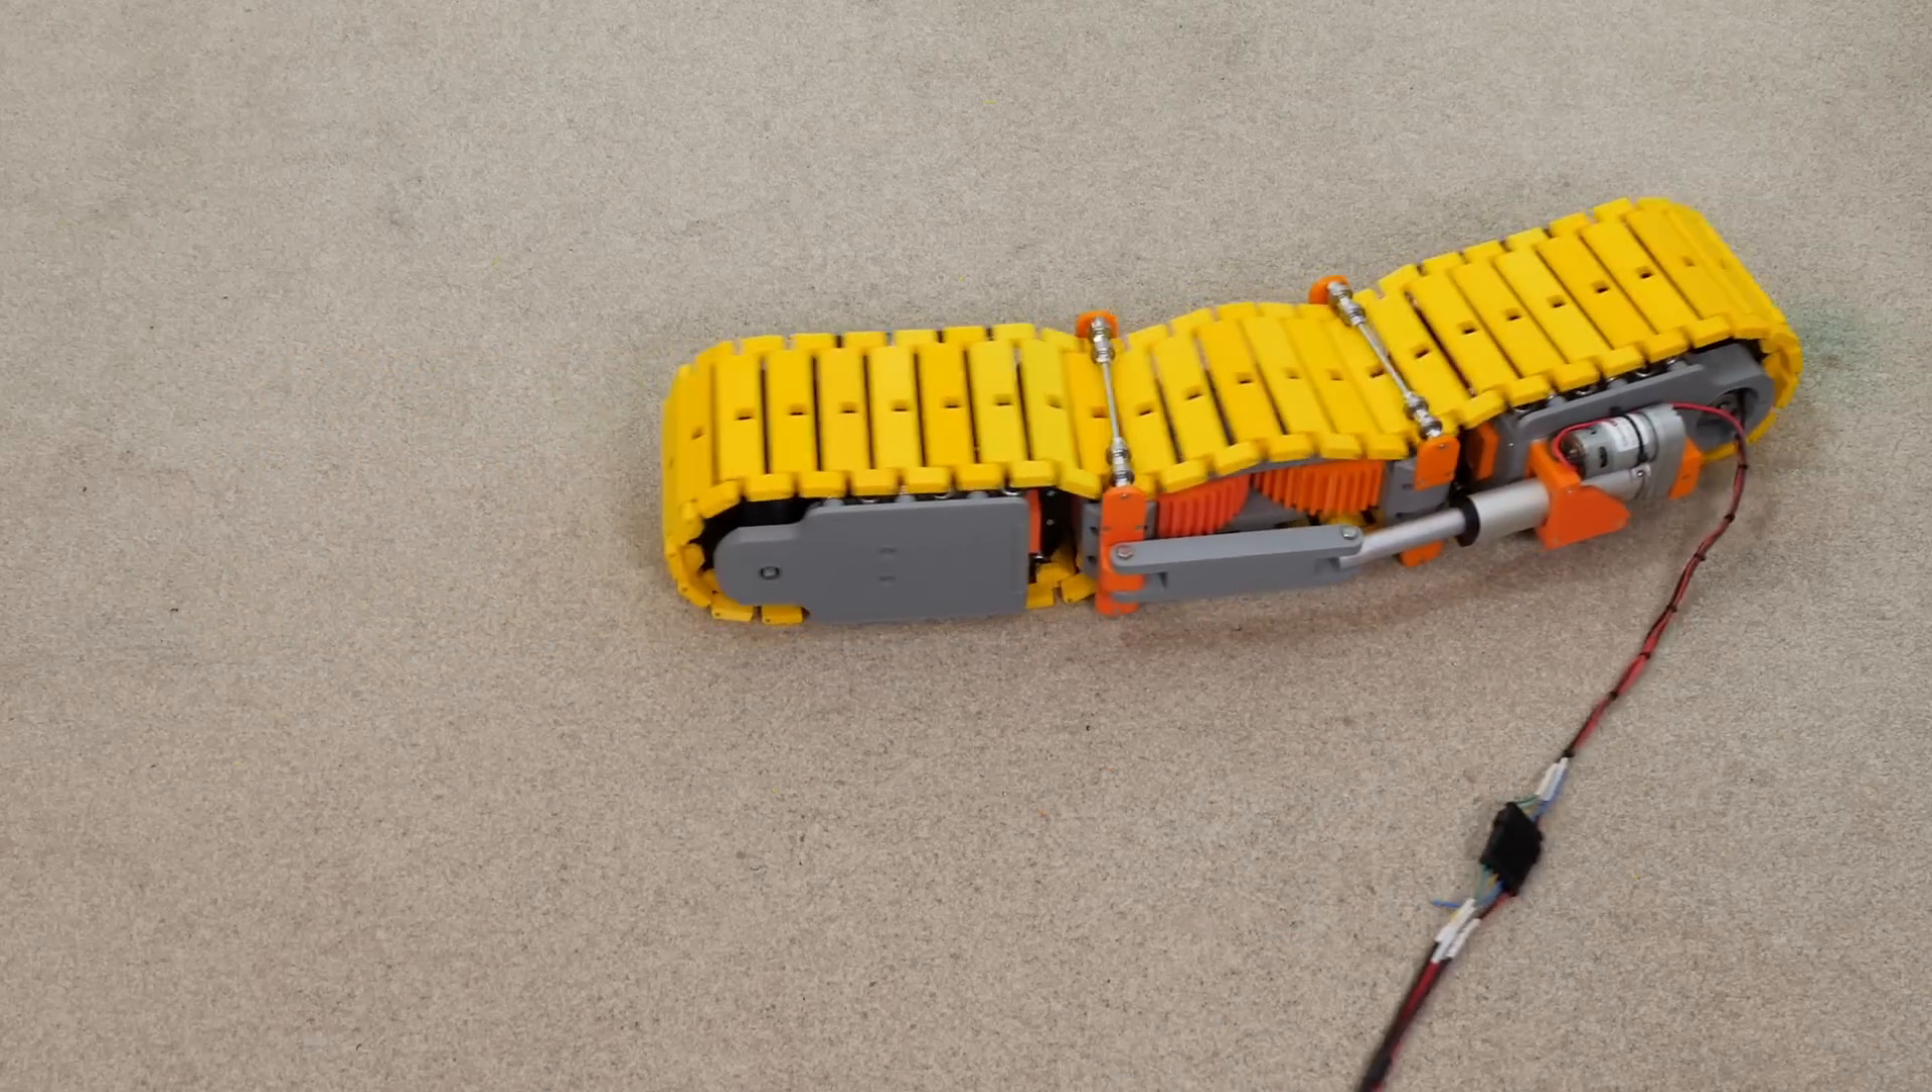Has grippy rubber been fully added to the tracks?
No.